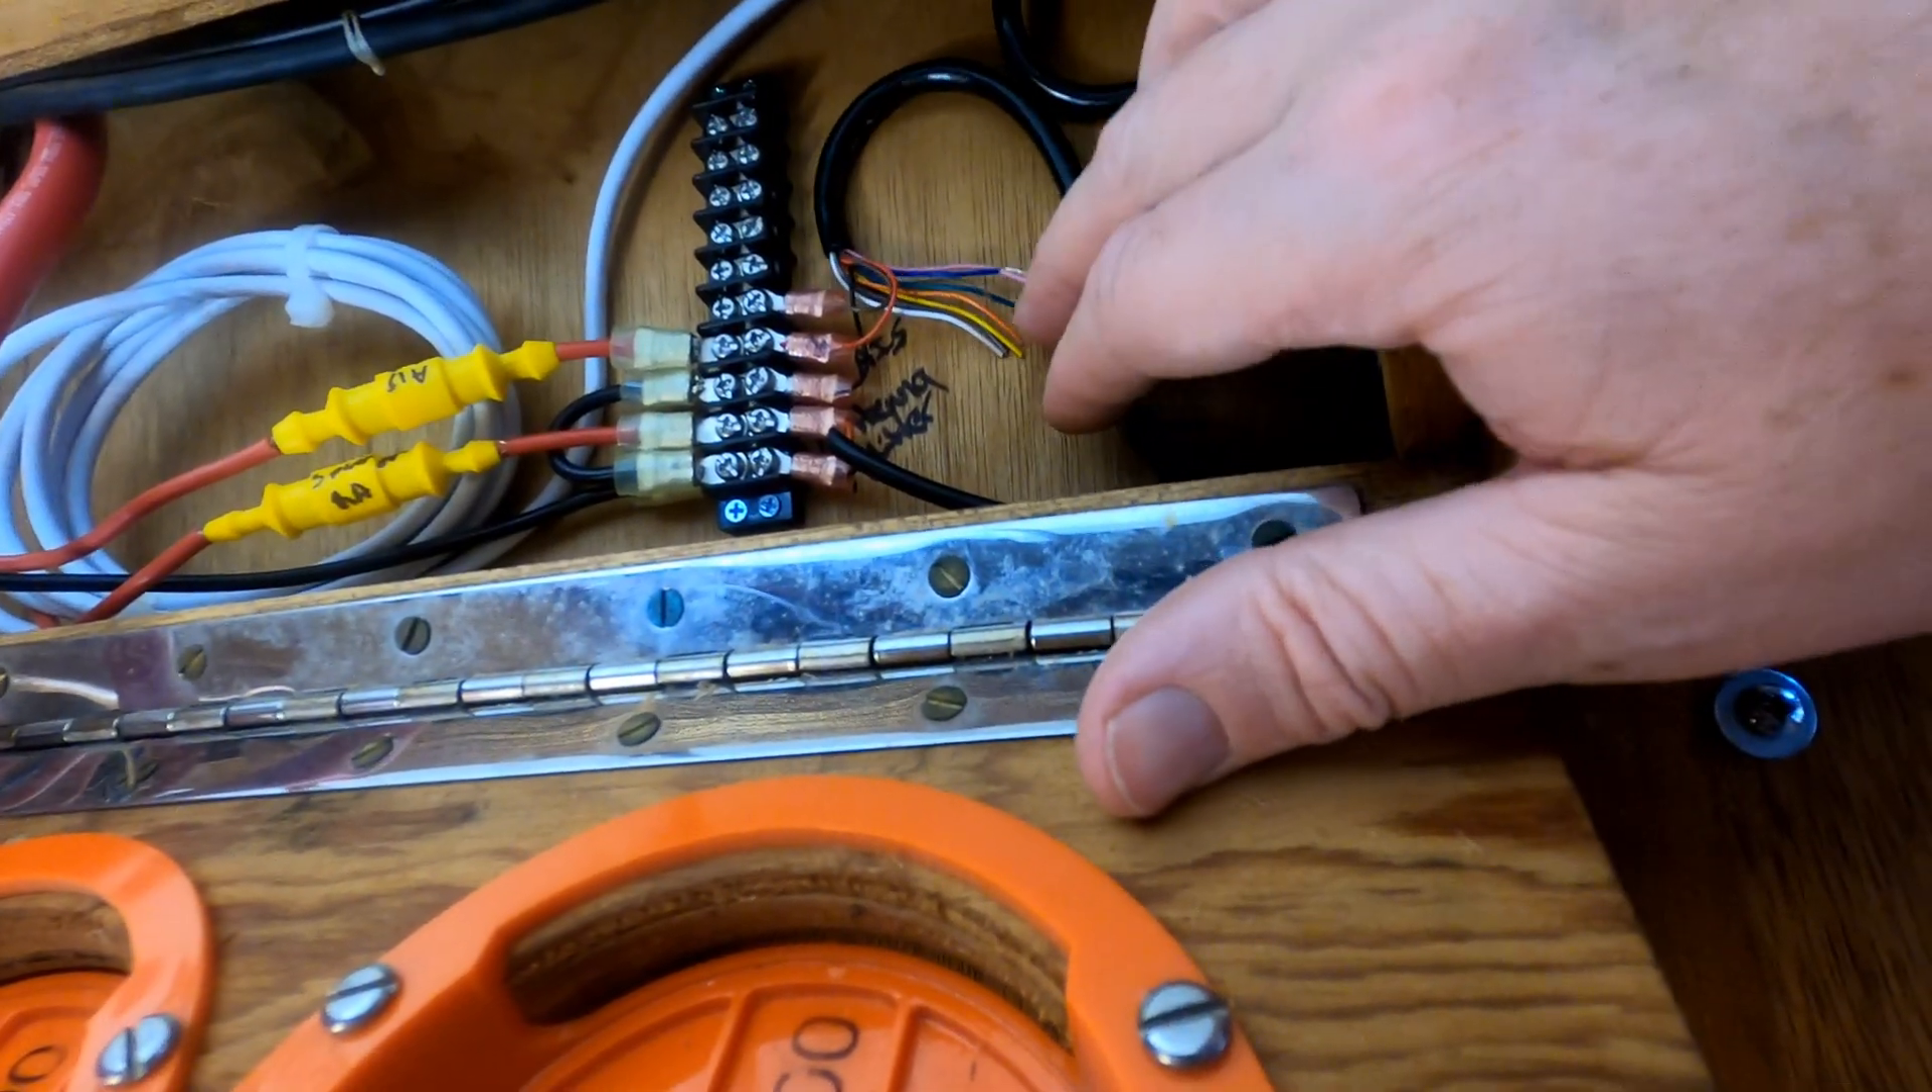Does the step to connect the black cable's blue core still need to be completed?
Yes.